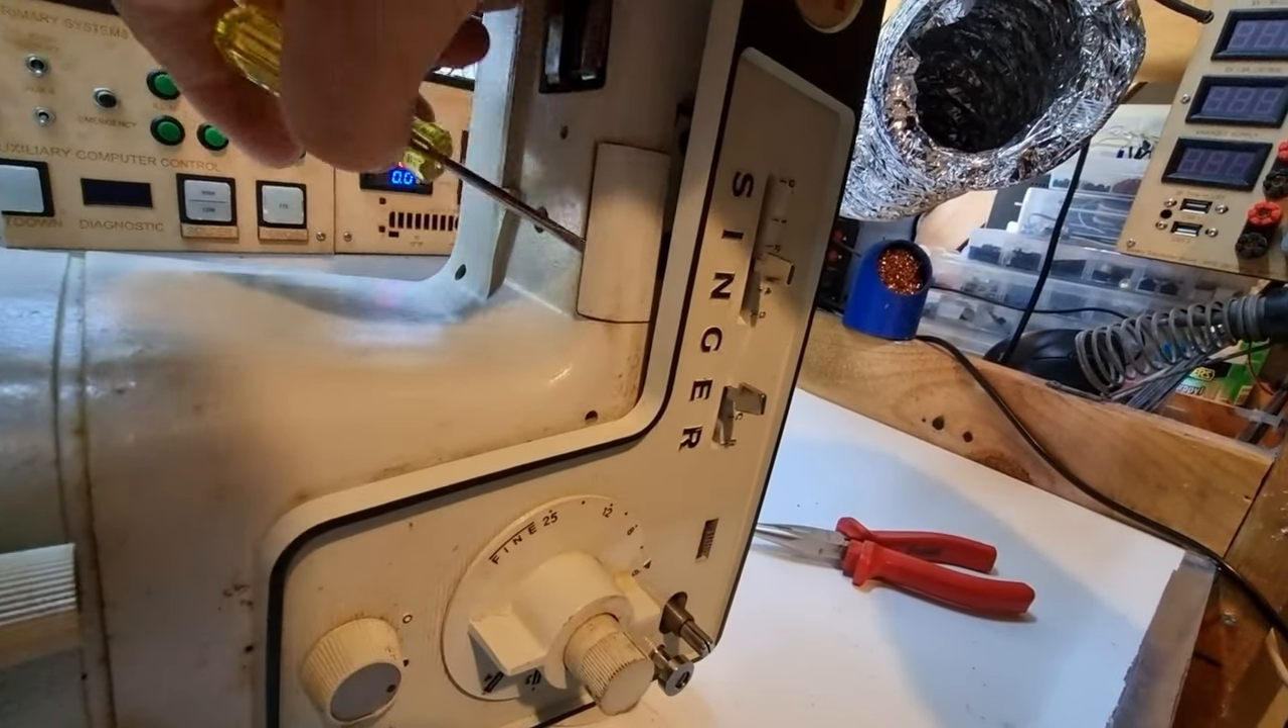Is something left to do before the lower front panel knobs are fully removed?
Yes.